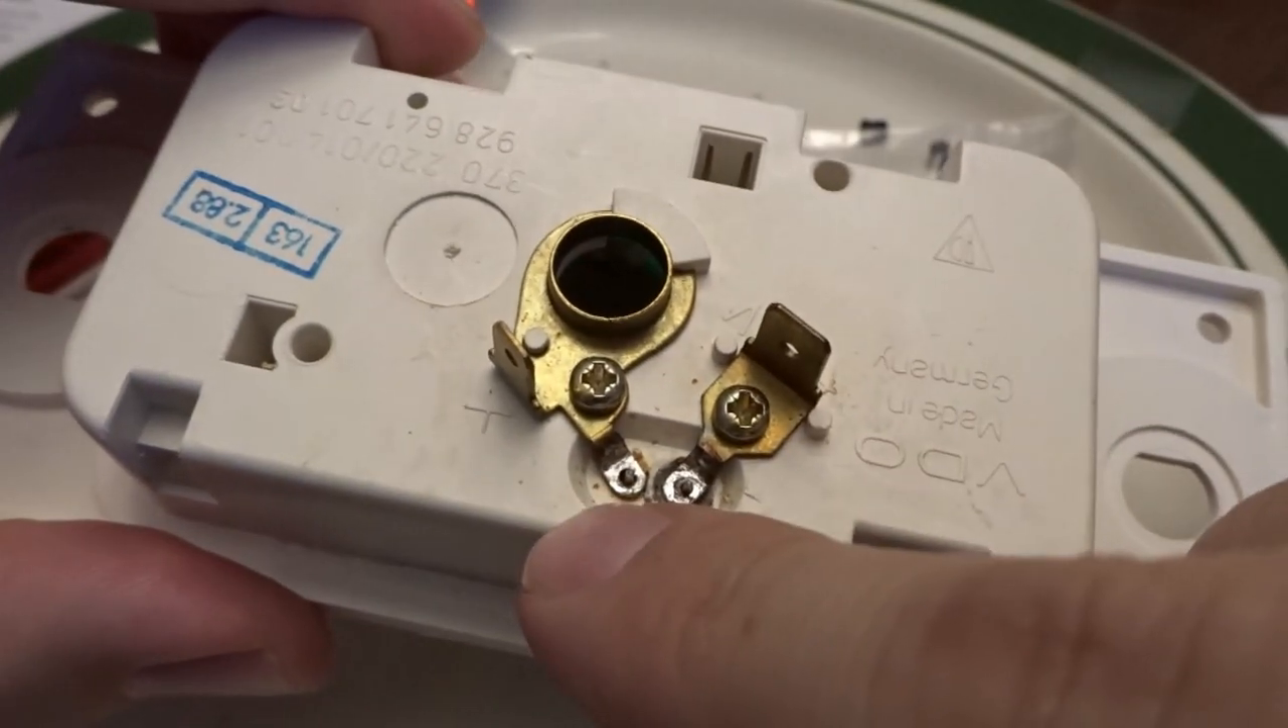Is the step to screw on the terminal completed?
Yes.